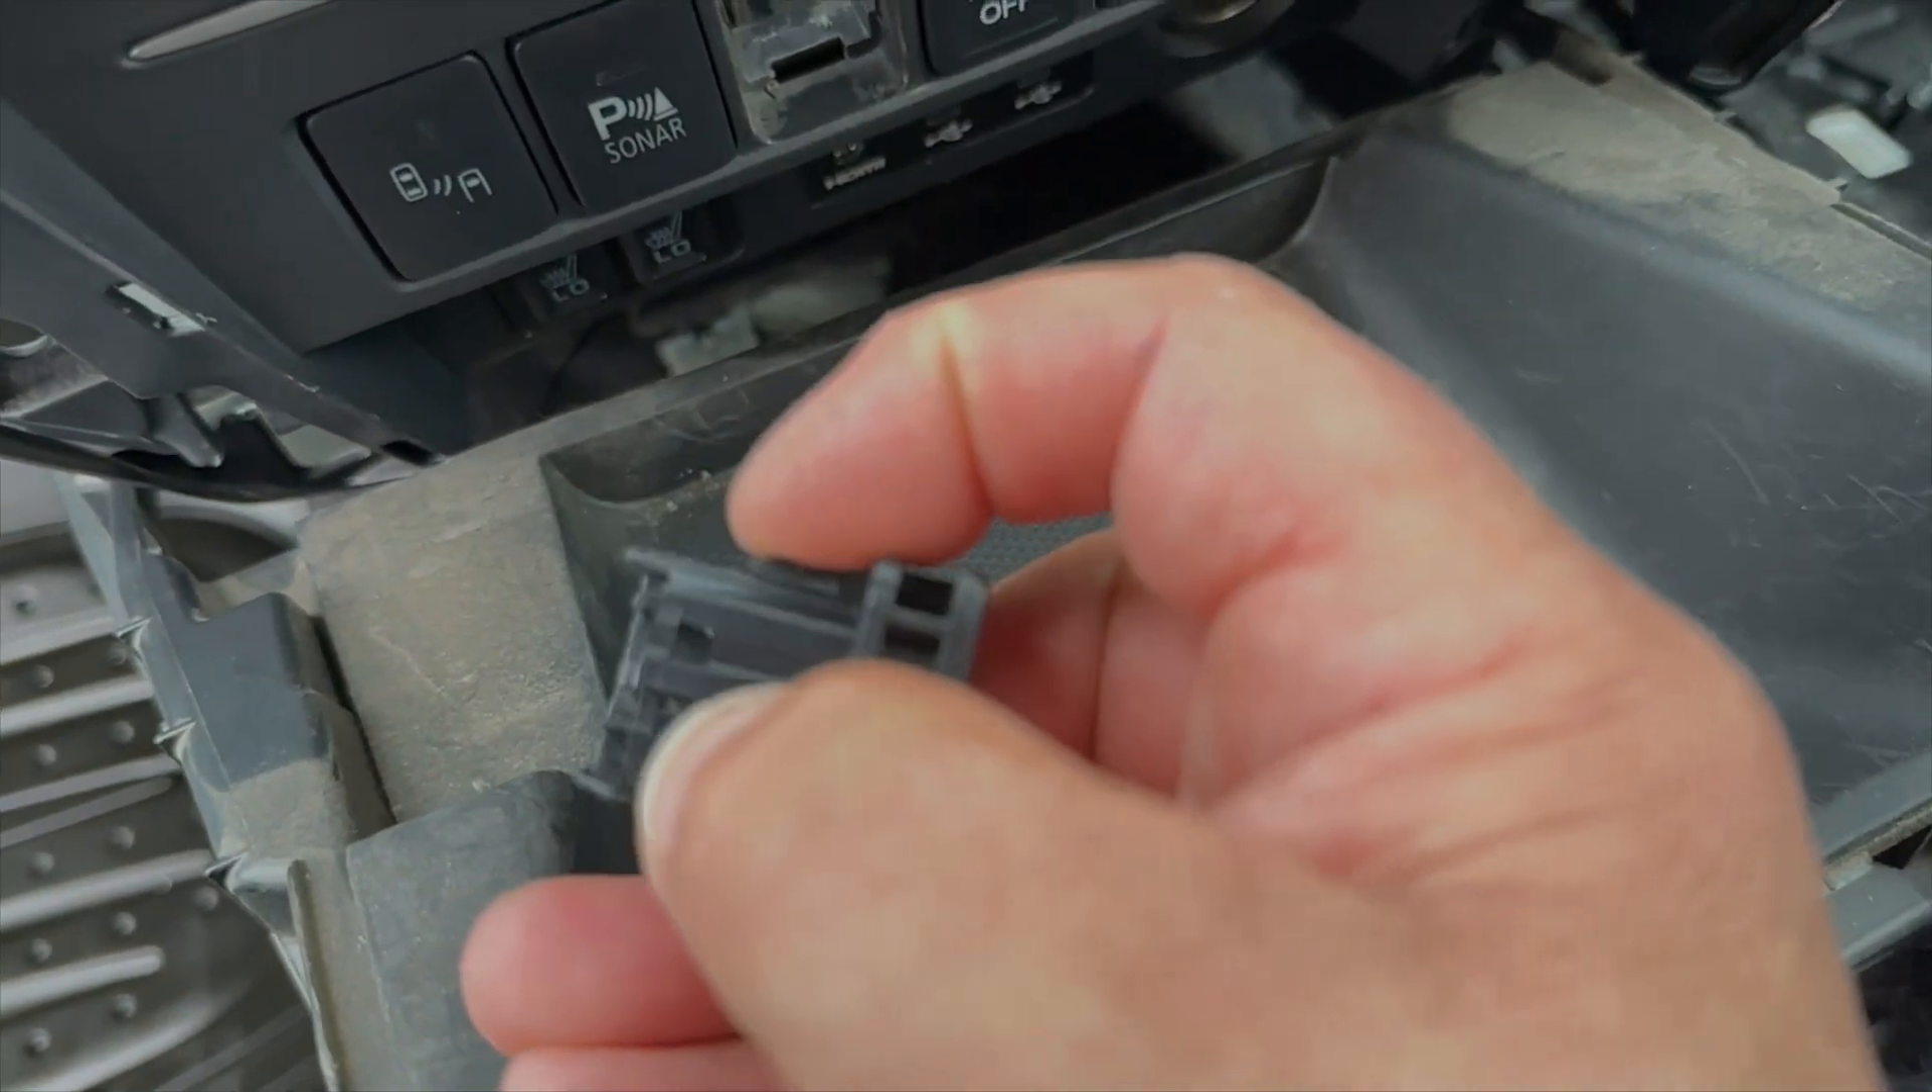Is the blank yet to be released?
No.